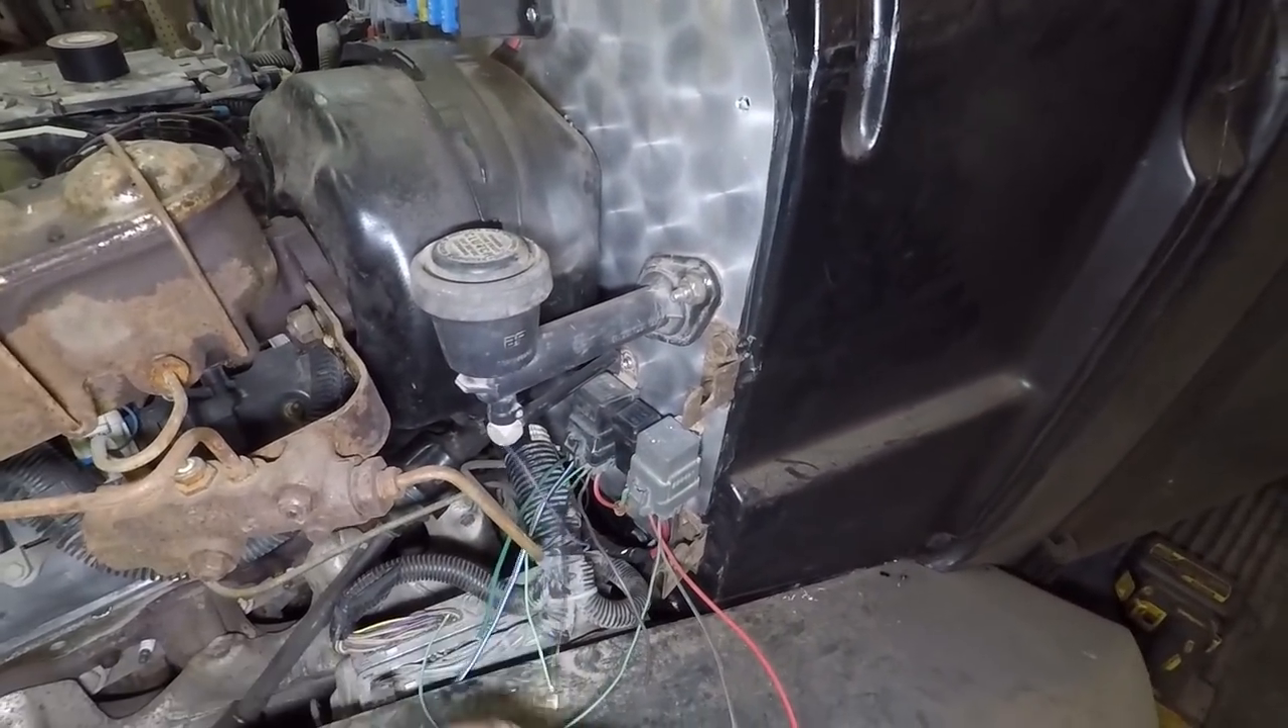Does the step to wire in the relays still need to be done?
Yes.